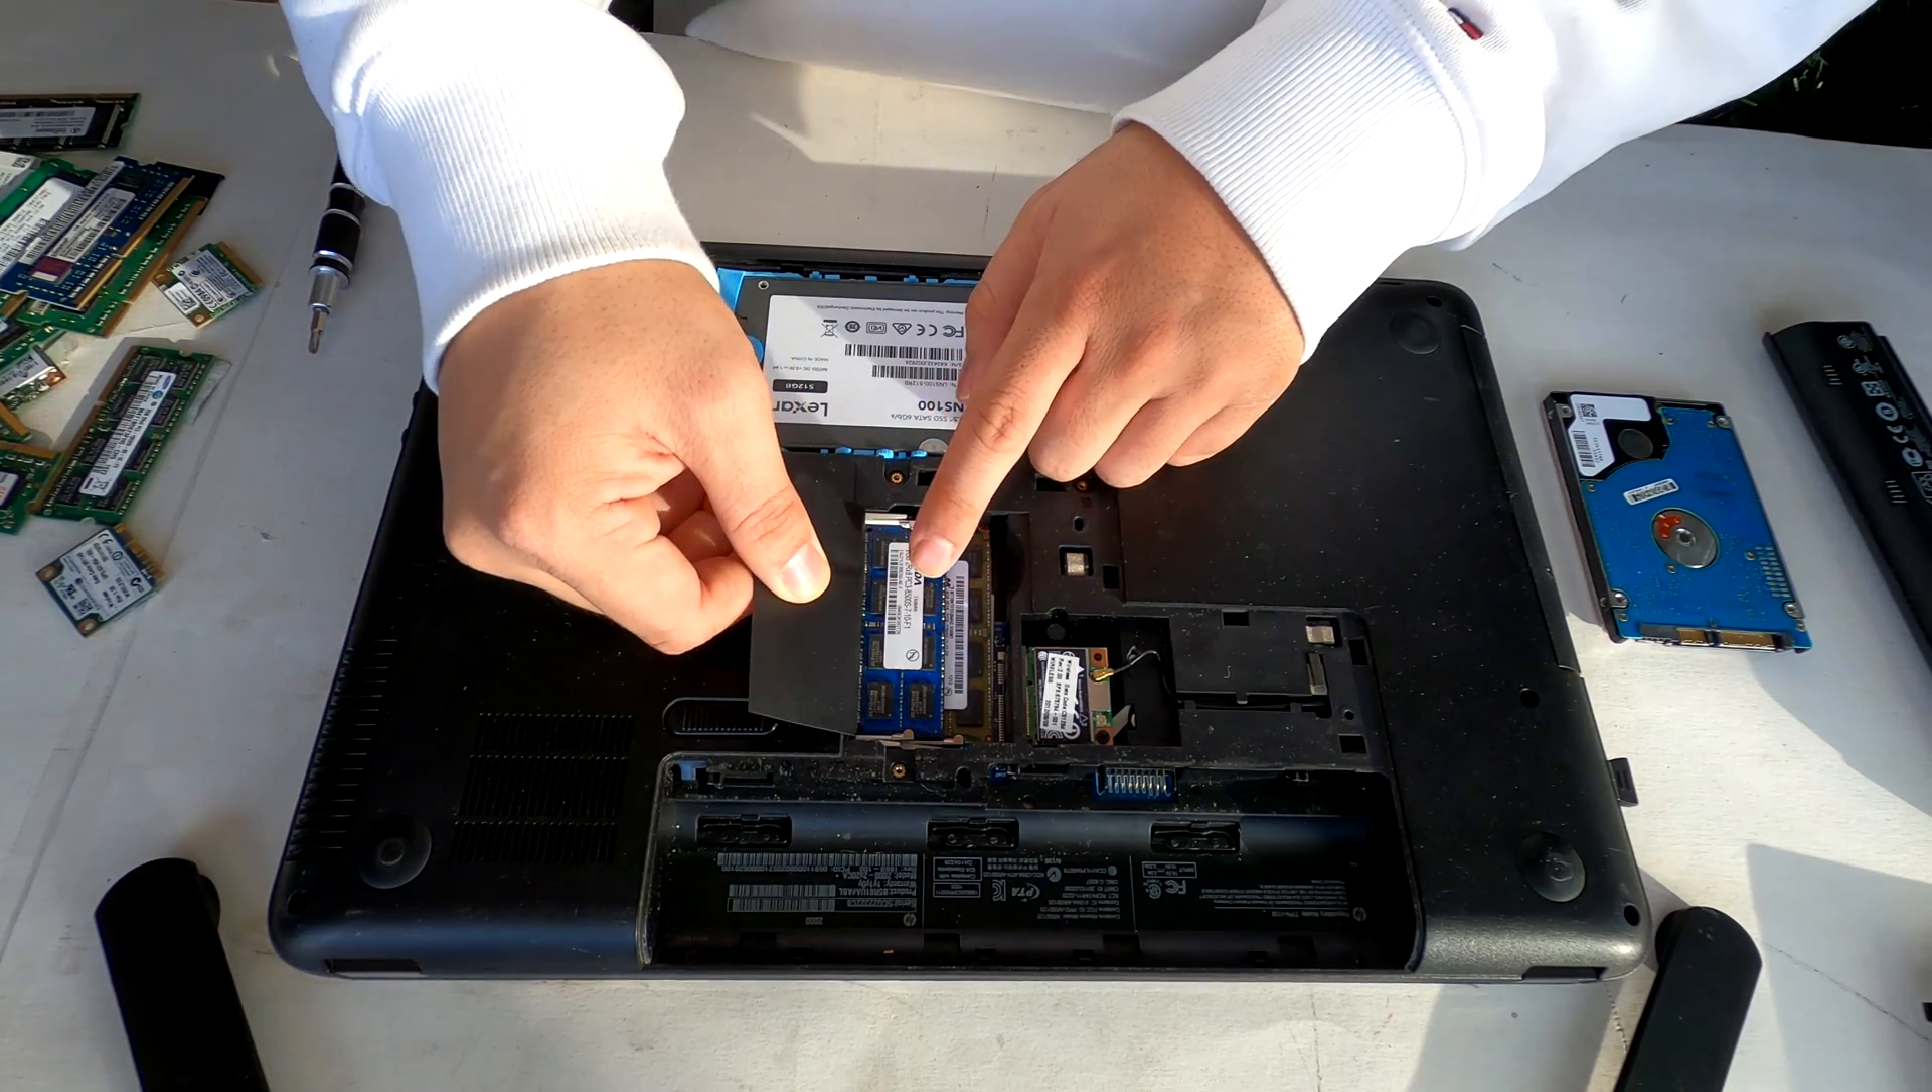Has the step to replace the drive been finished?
Yes.